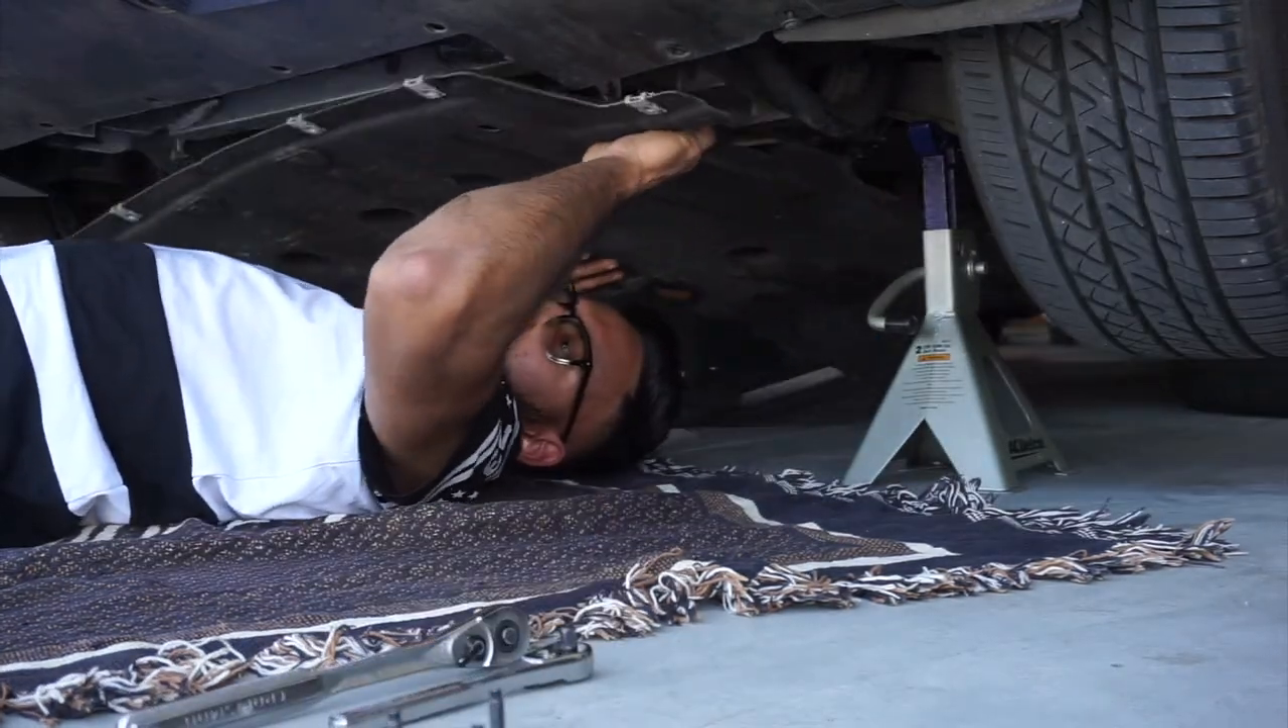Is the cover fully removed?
No.